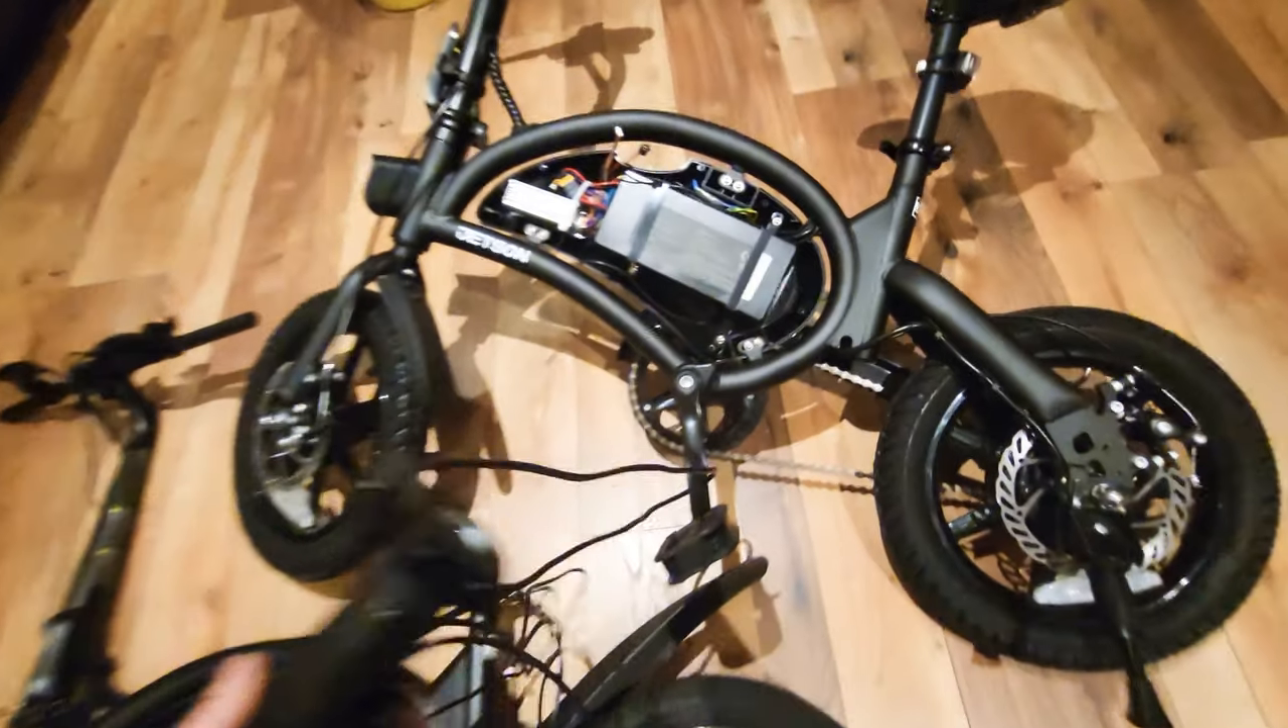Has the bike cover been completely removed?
Yes.